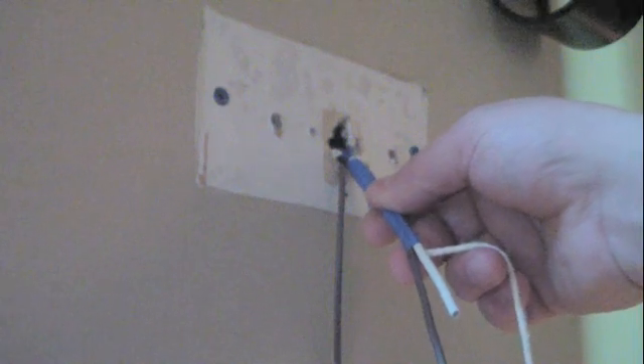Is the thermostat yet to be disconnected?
No.